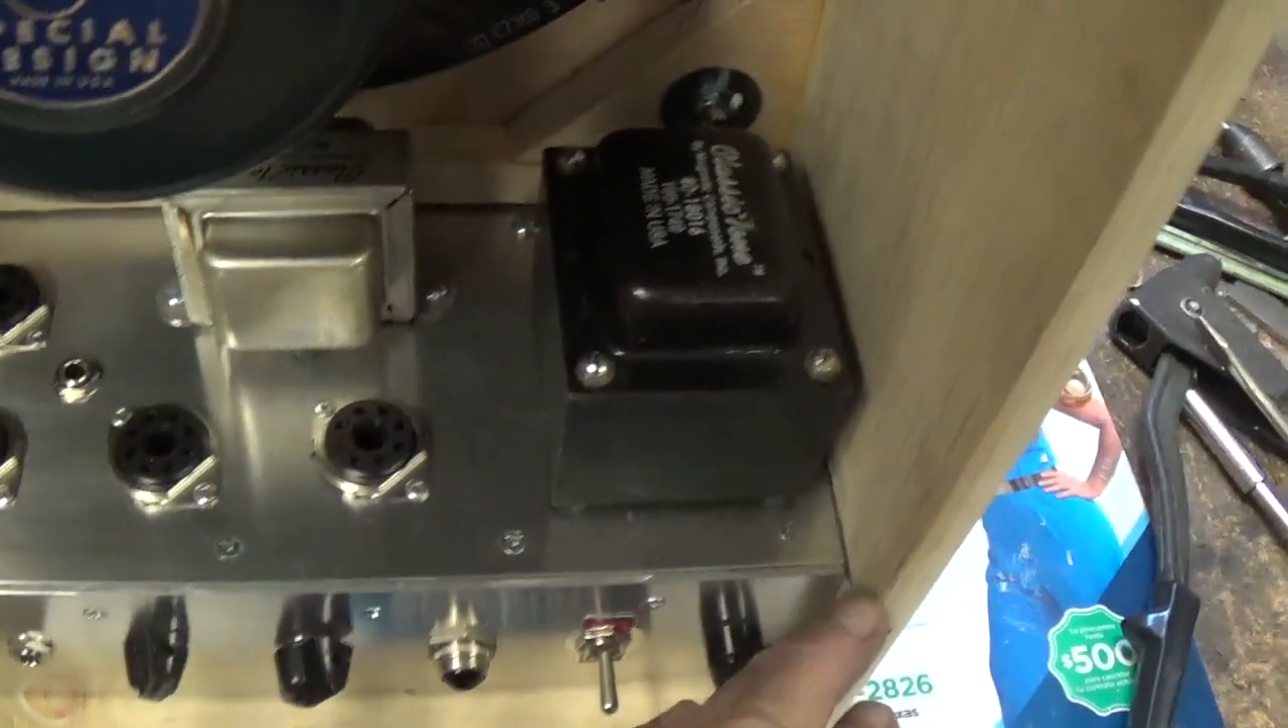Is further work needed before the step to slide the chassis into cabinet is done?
No.